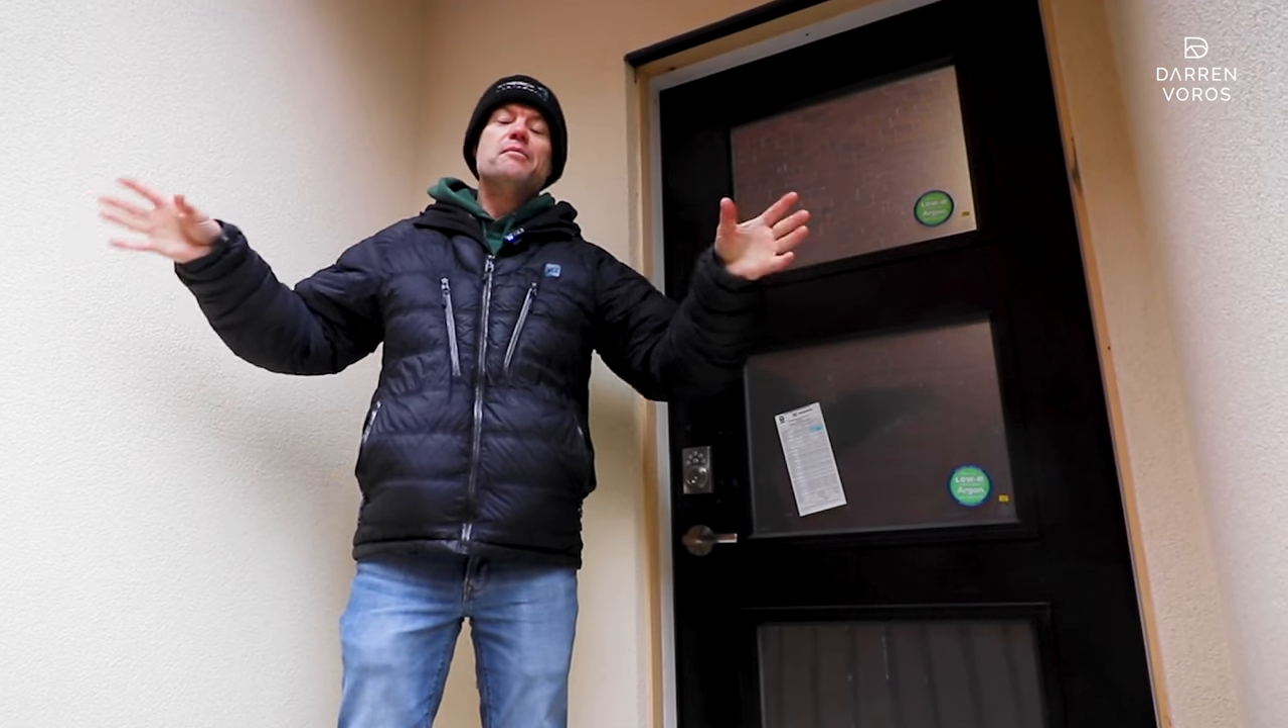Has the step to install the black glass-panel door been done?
Yes.